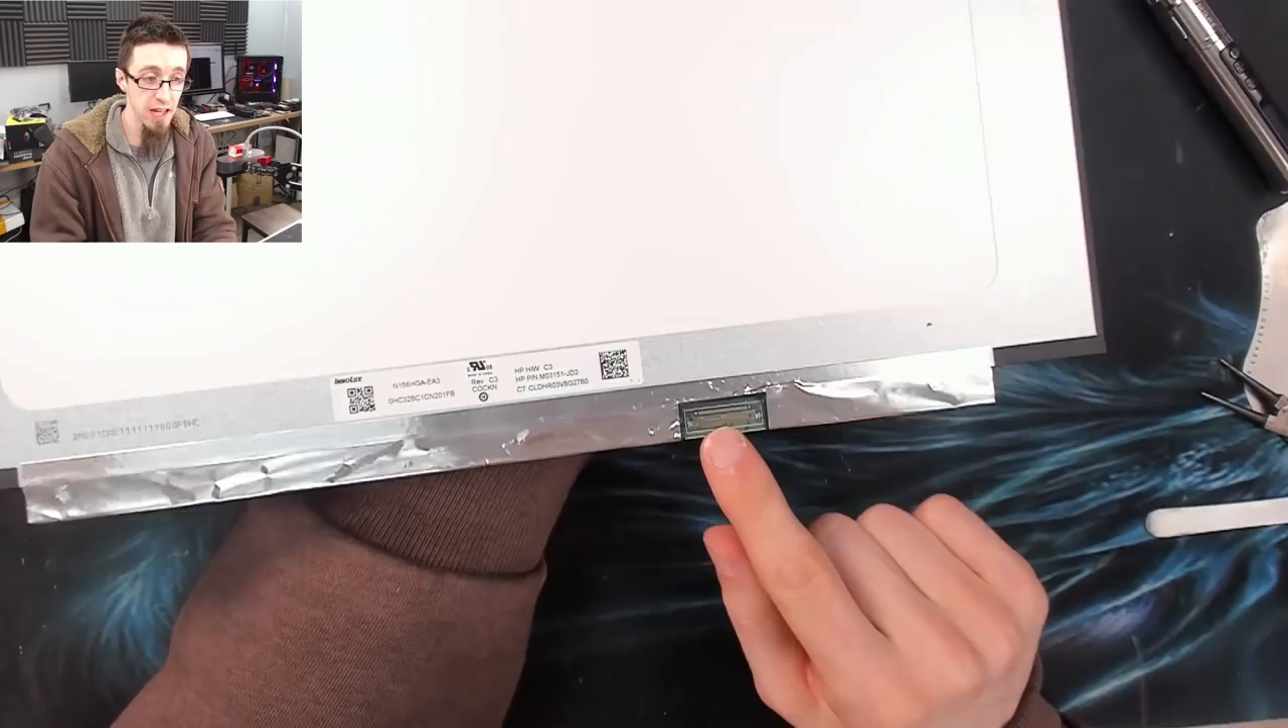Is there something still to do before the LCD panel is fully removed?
No.